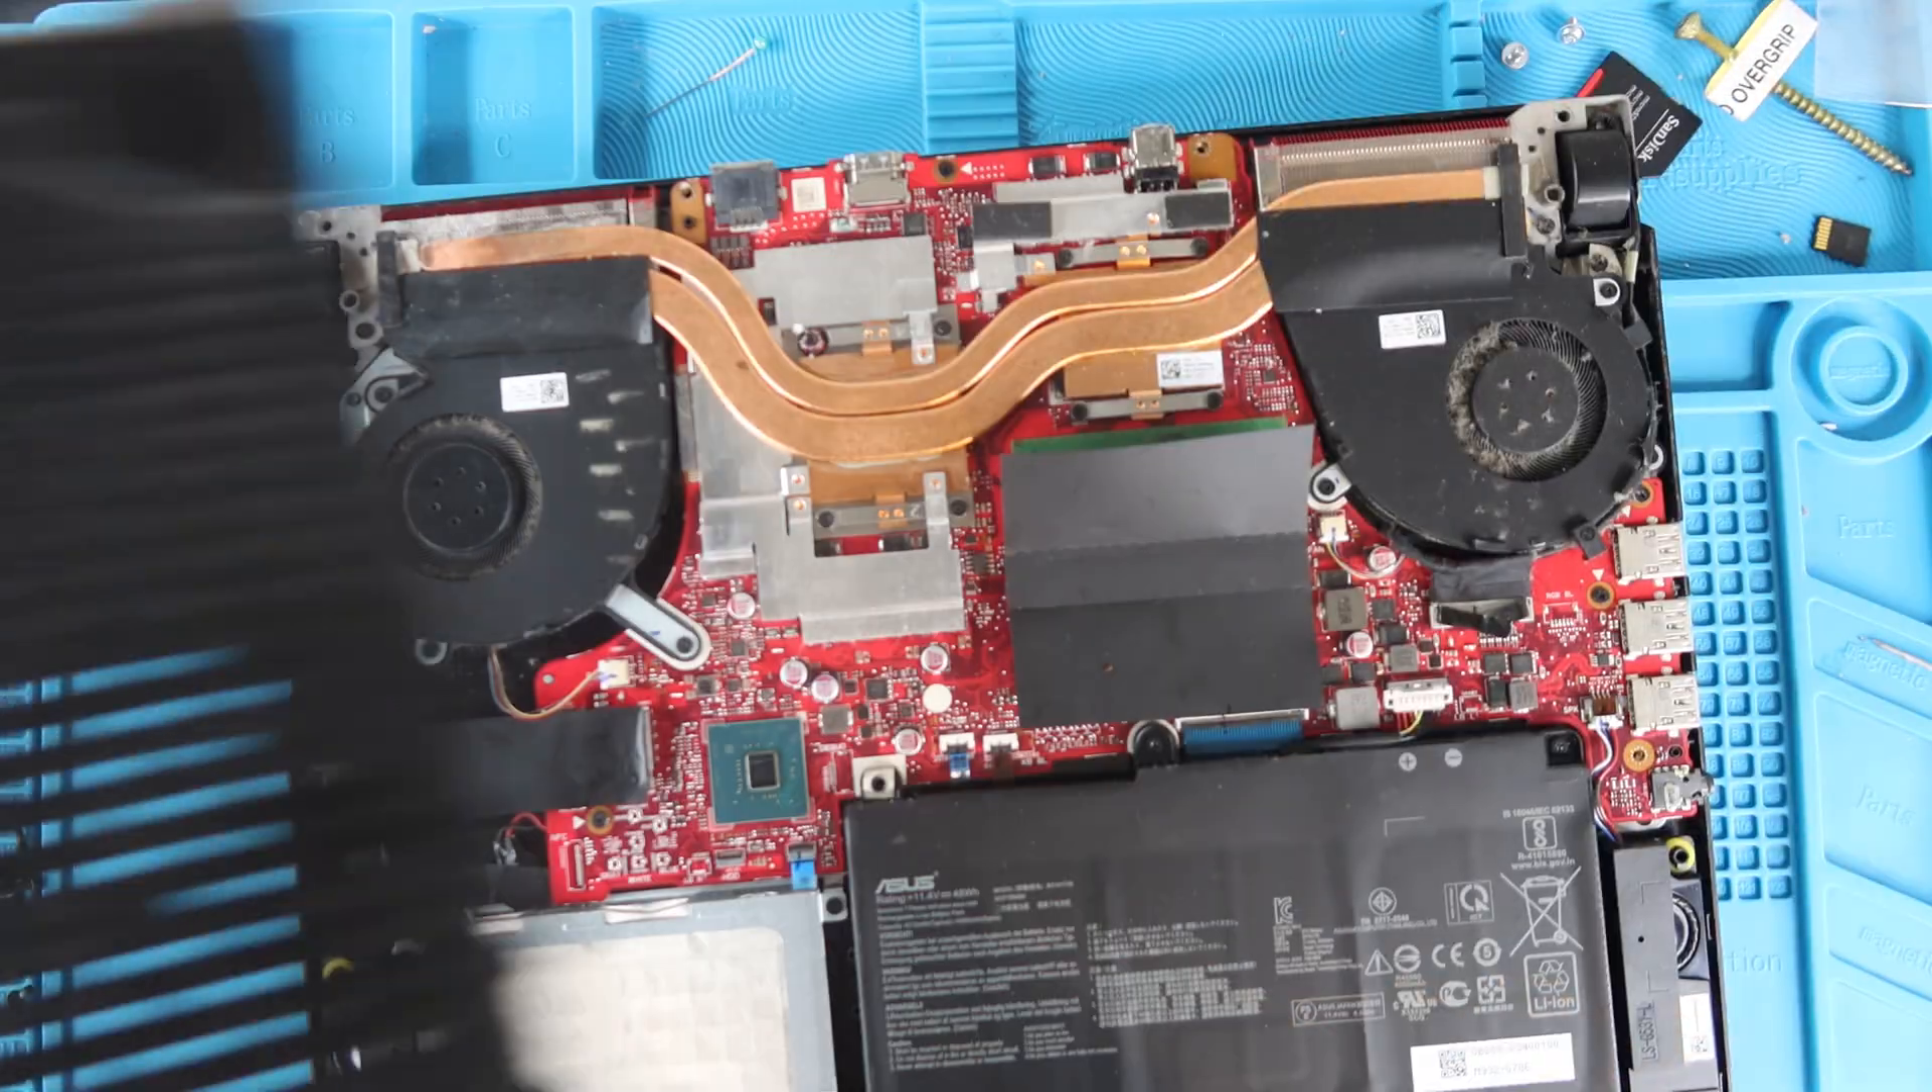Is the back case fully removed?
Yes.